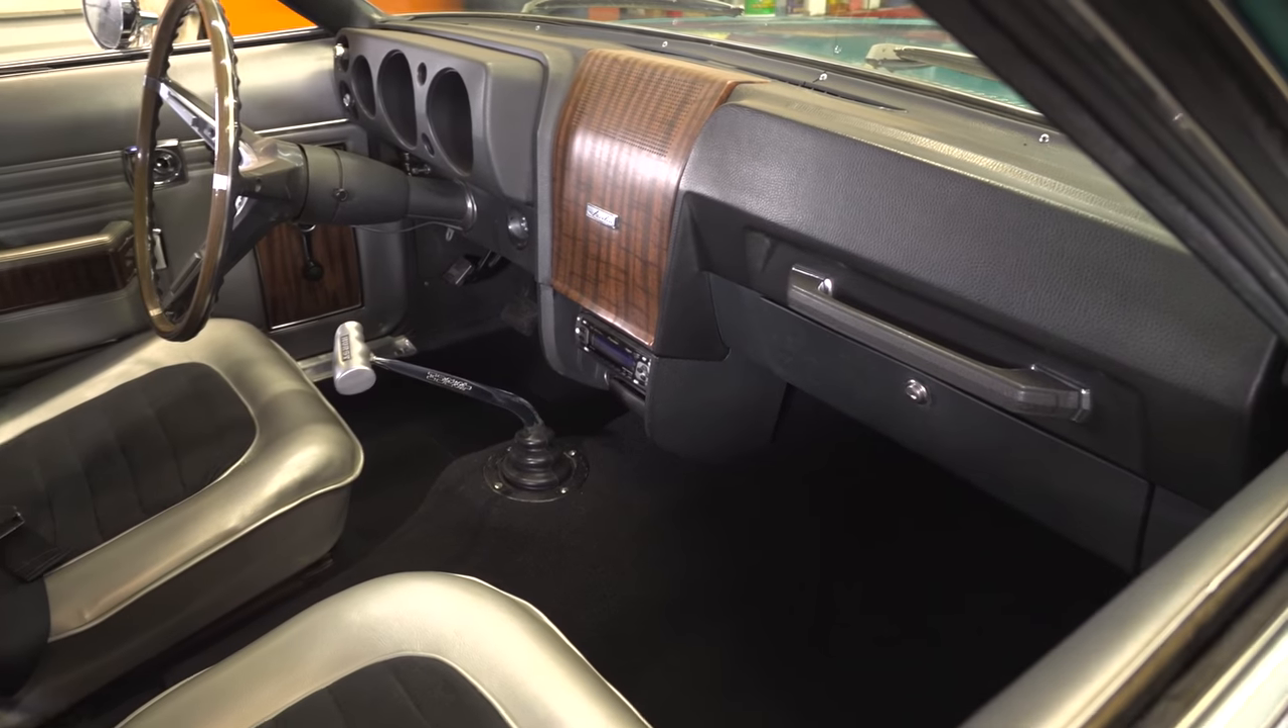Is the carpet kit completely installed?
Yes.